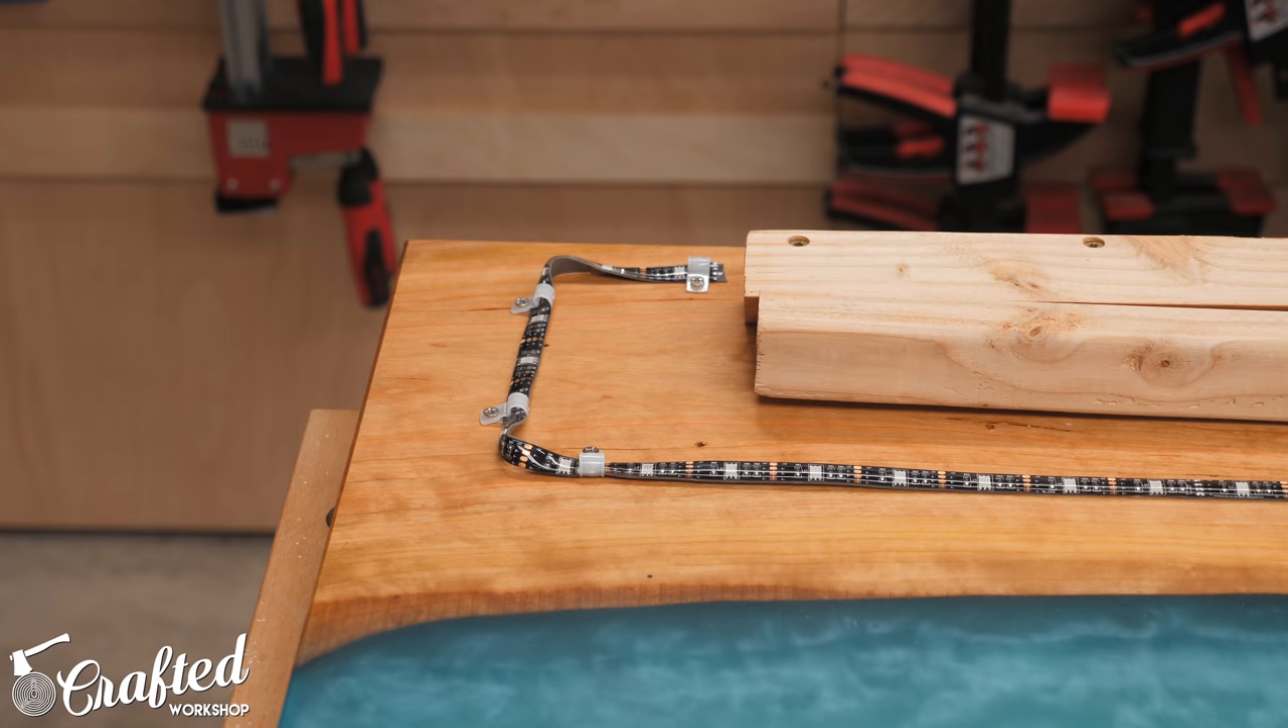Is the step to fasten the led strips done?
Yes.